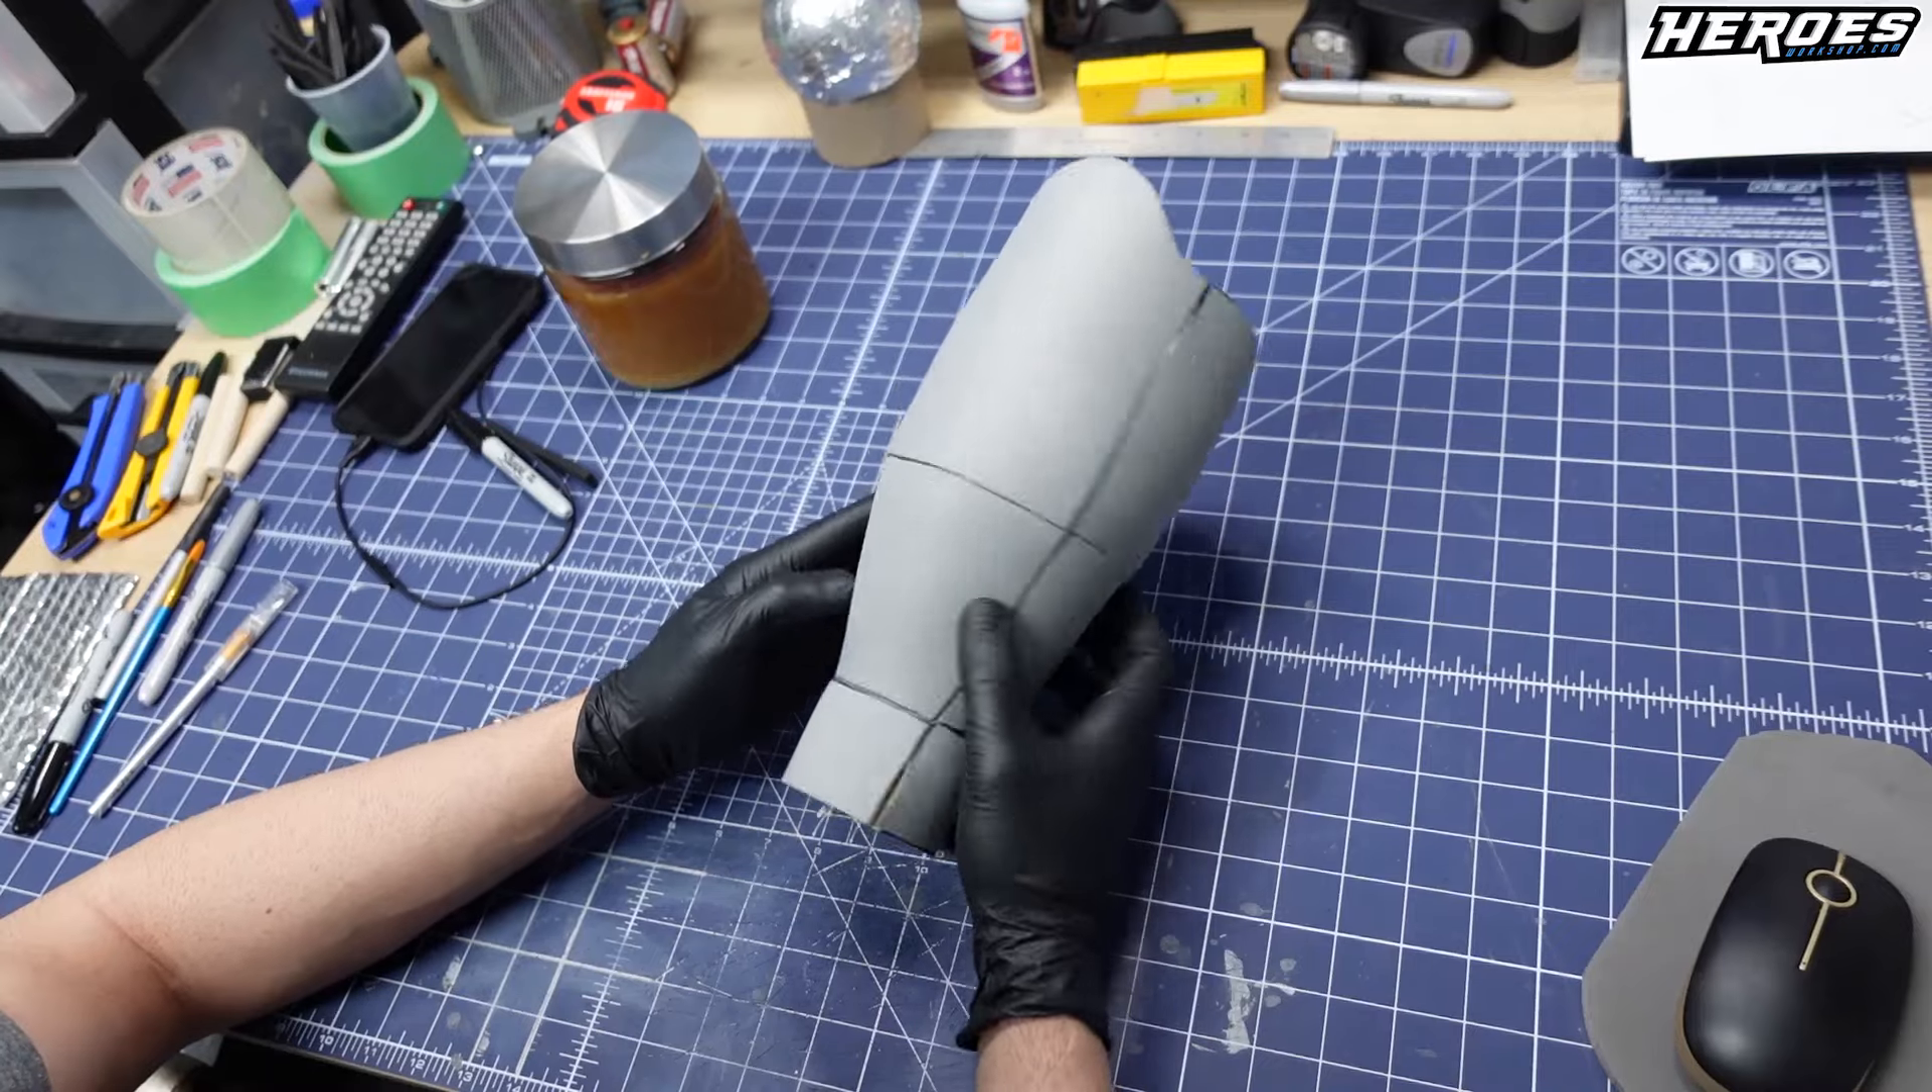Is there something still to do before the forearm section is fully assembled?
No.